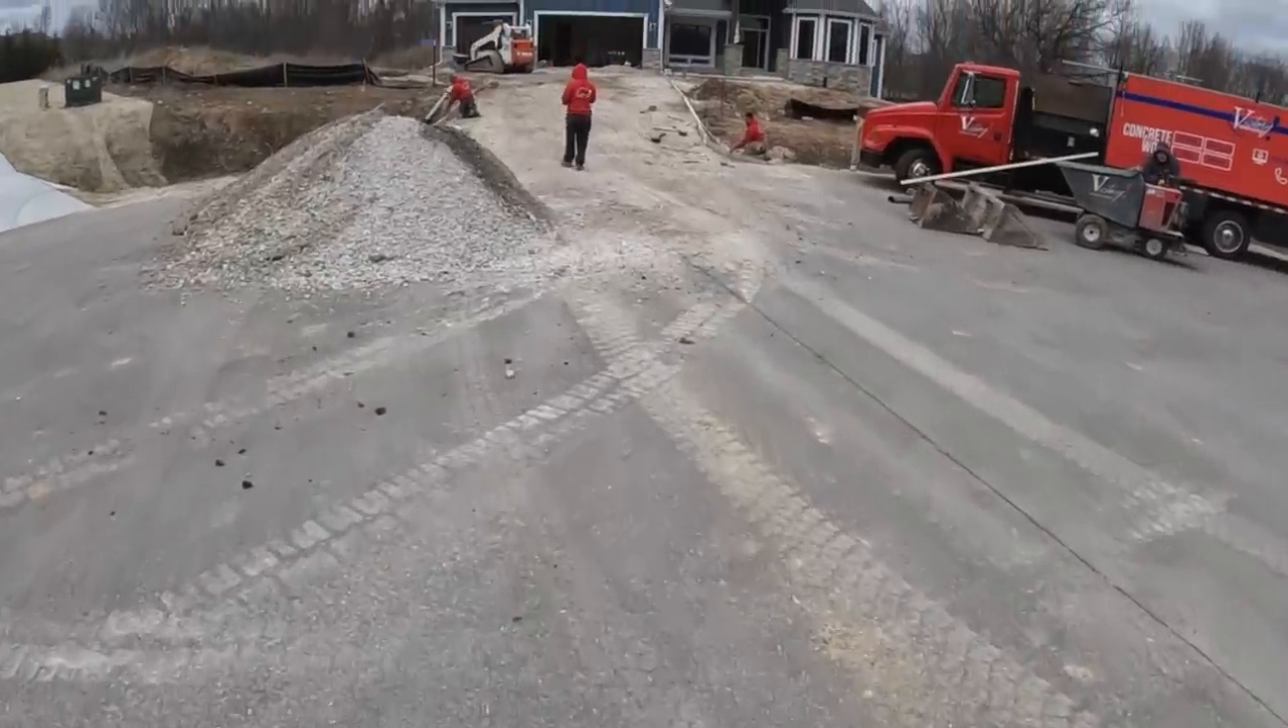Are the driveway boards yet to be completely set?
Yes.